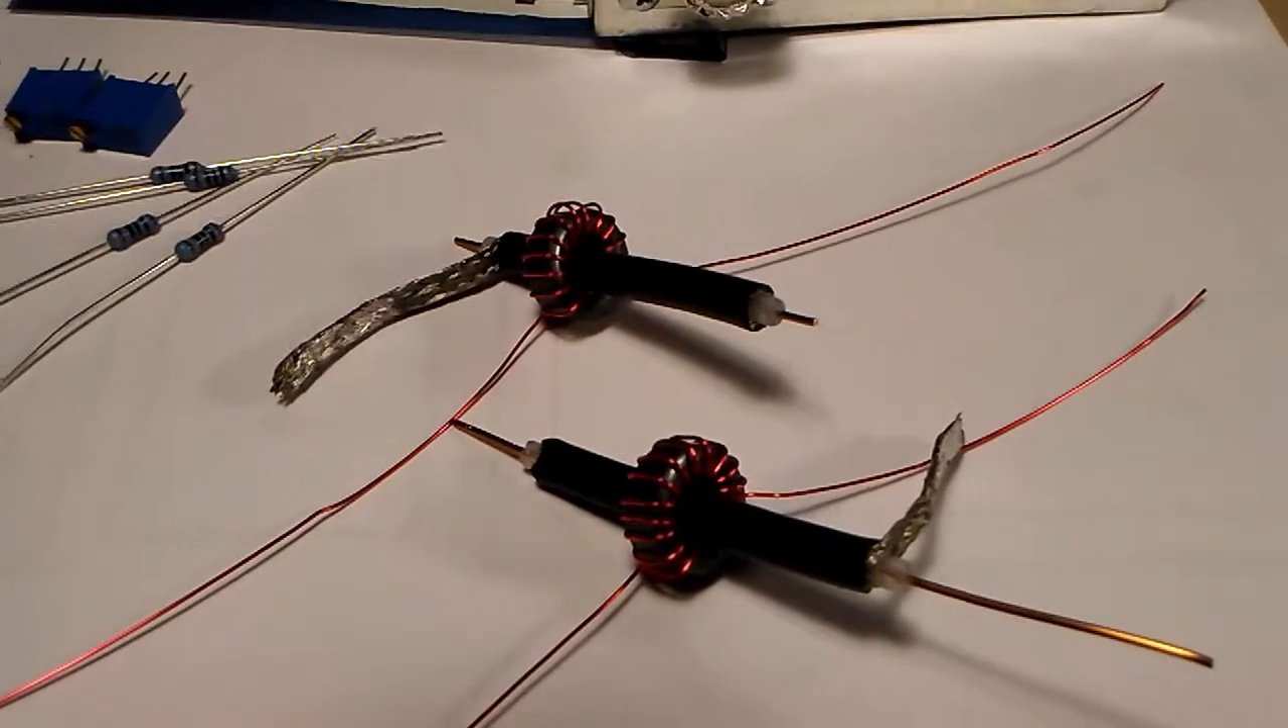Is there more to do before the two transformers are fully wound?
No.